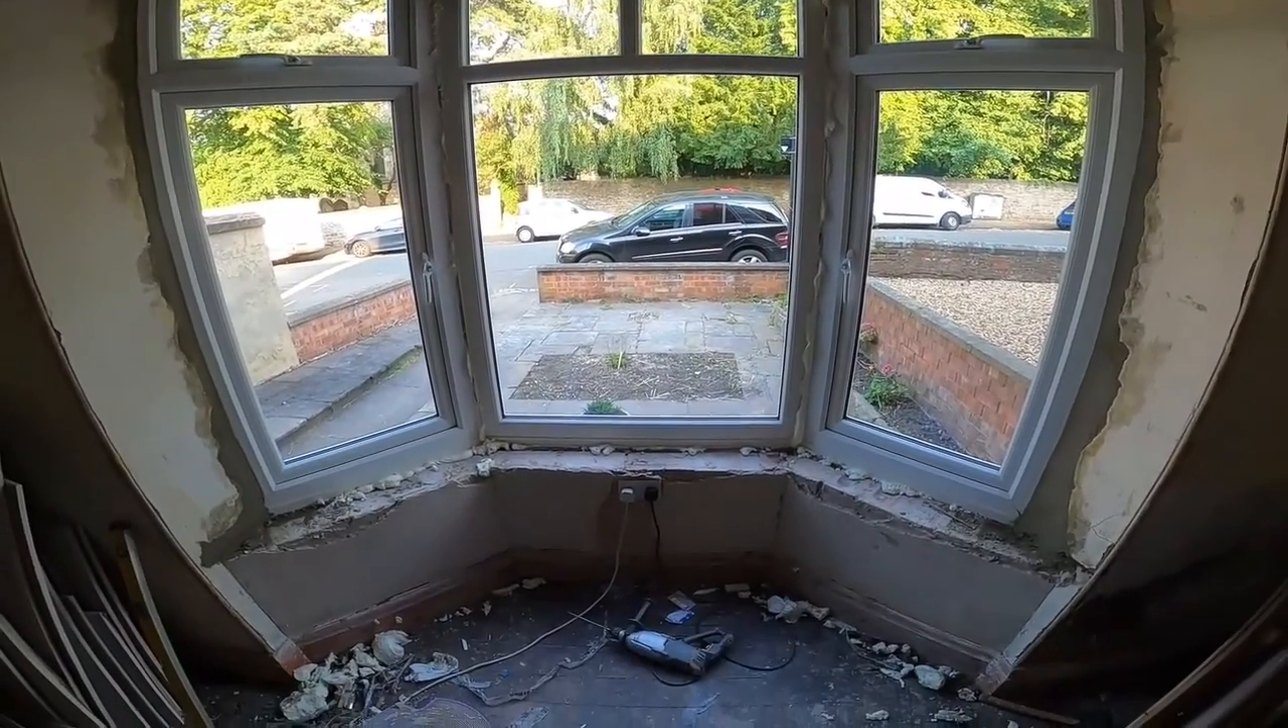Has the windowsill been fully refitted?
No.